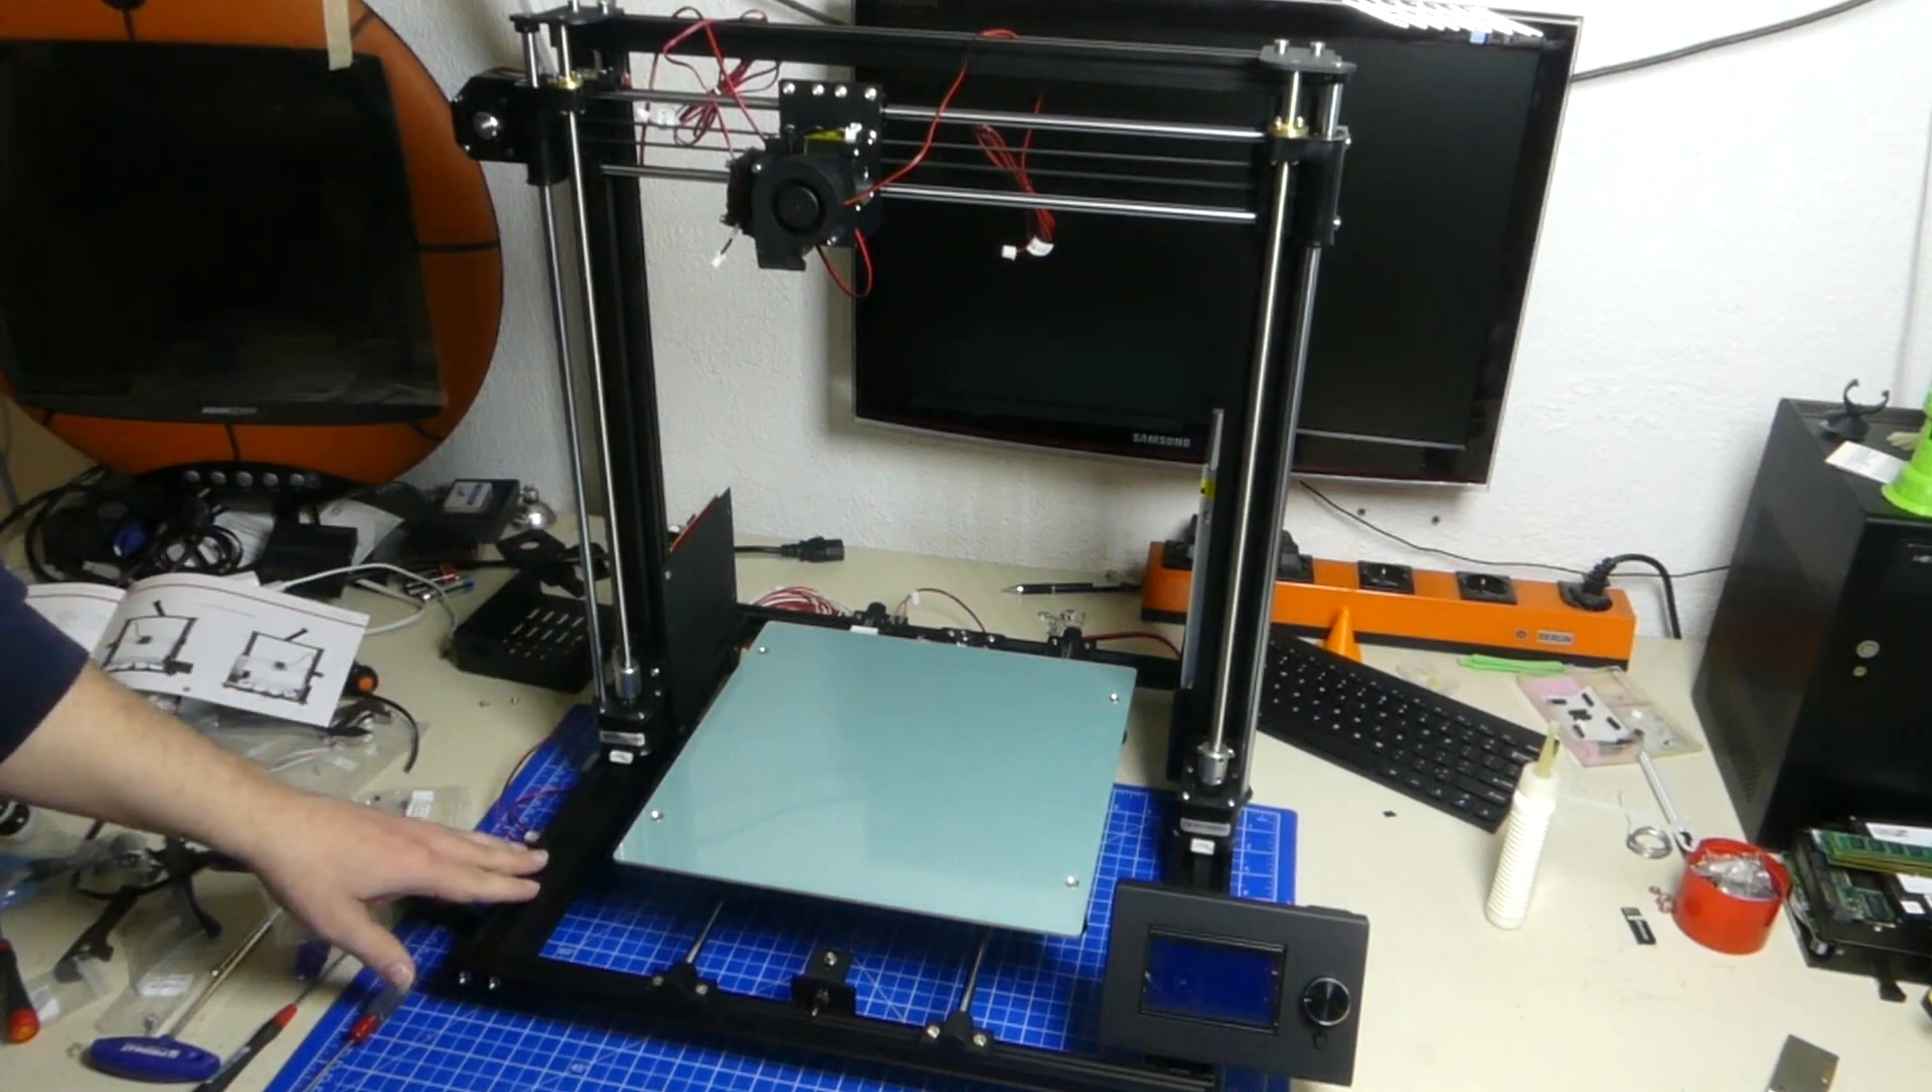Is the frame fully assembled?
Yes.